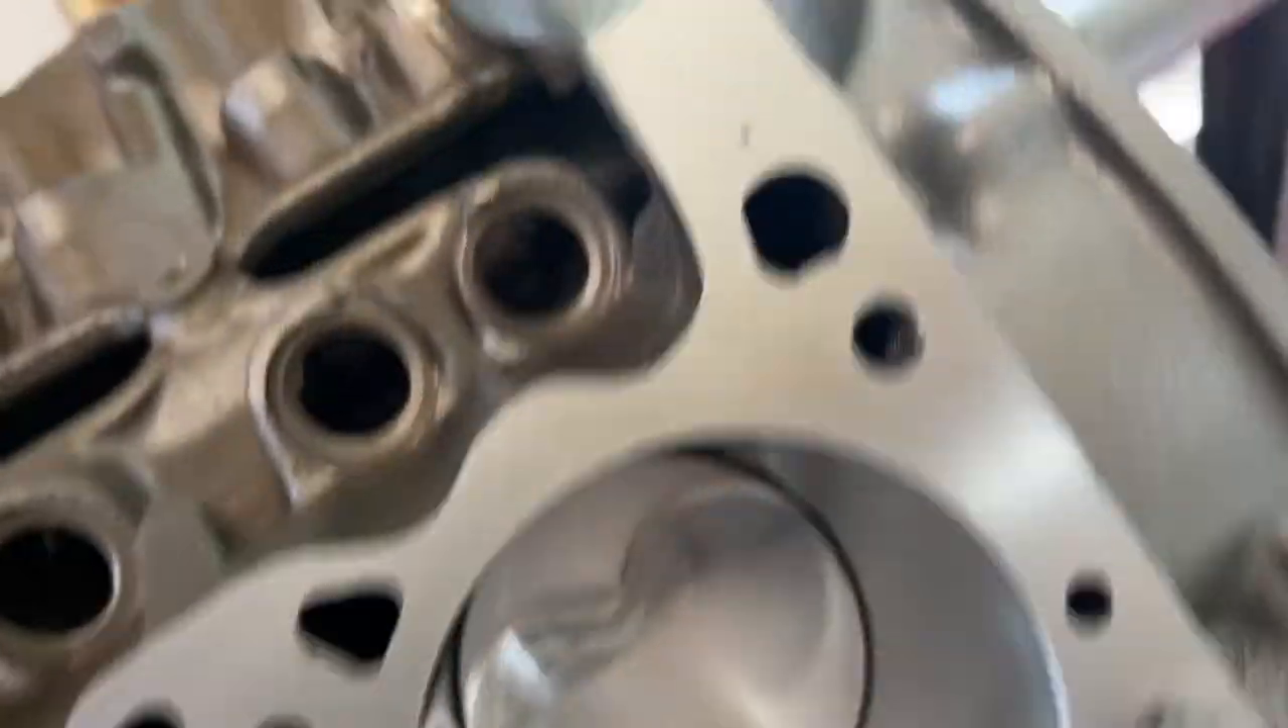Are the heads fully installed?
No.